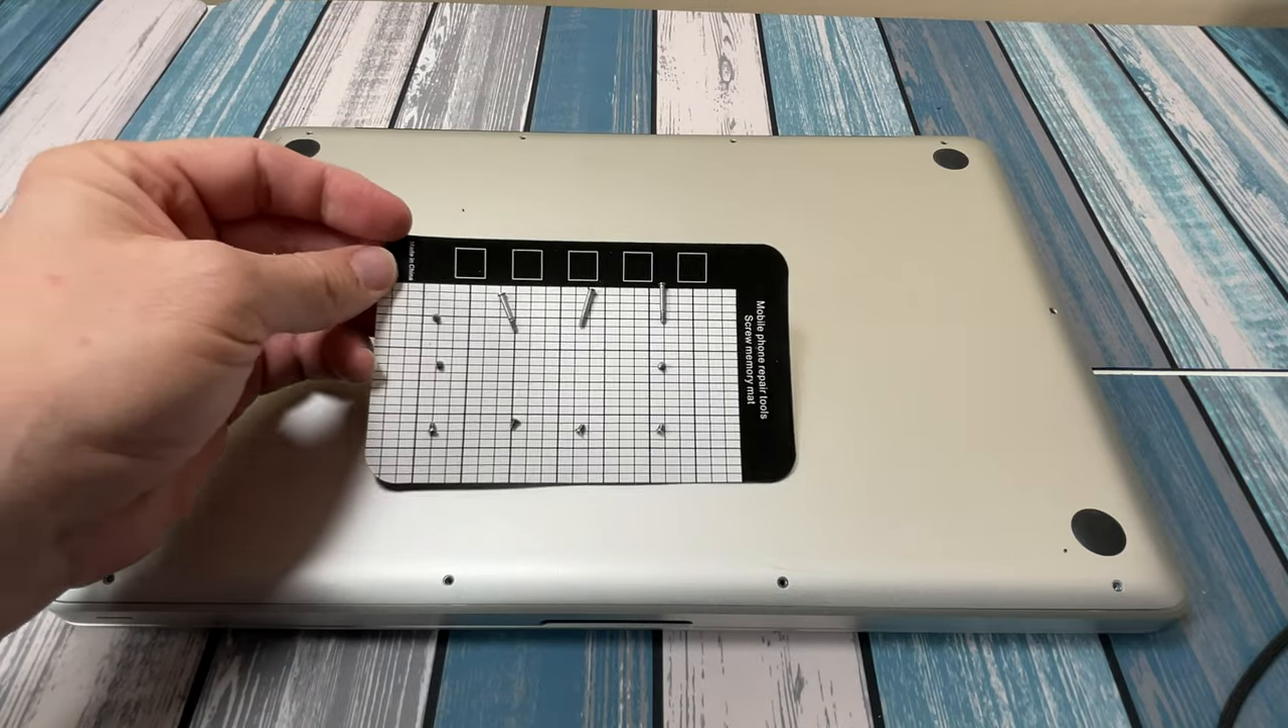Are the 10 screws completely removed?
Yes.